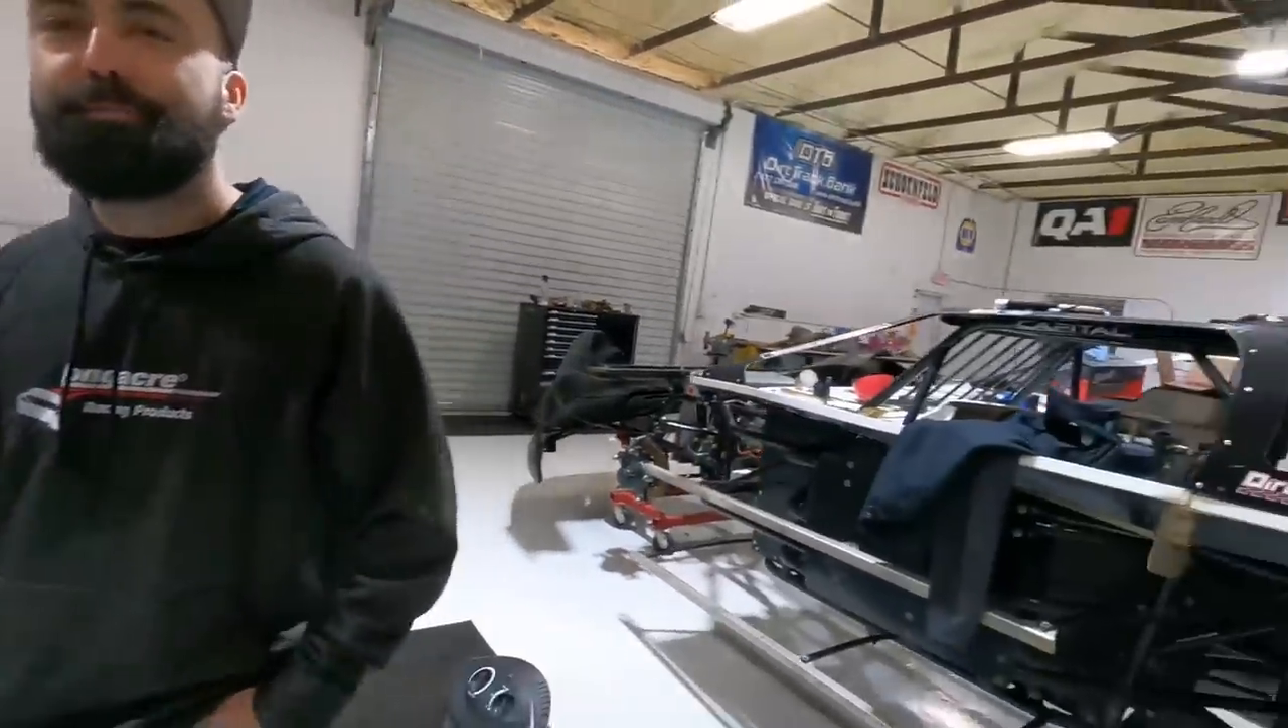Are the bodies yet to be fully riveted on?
Yes.